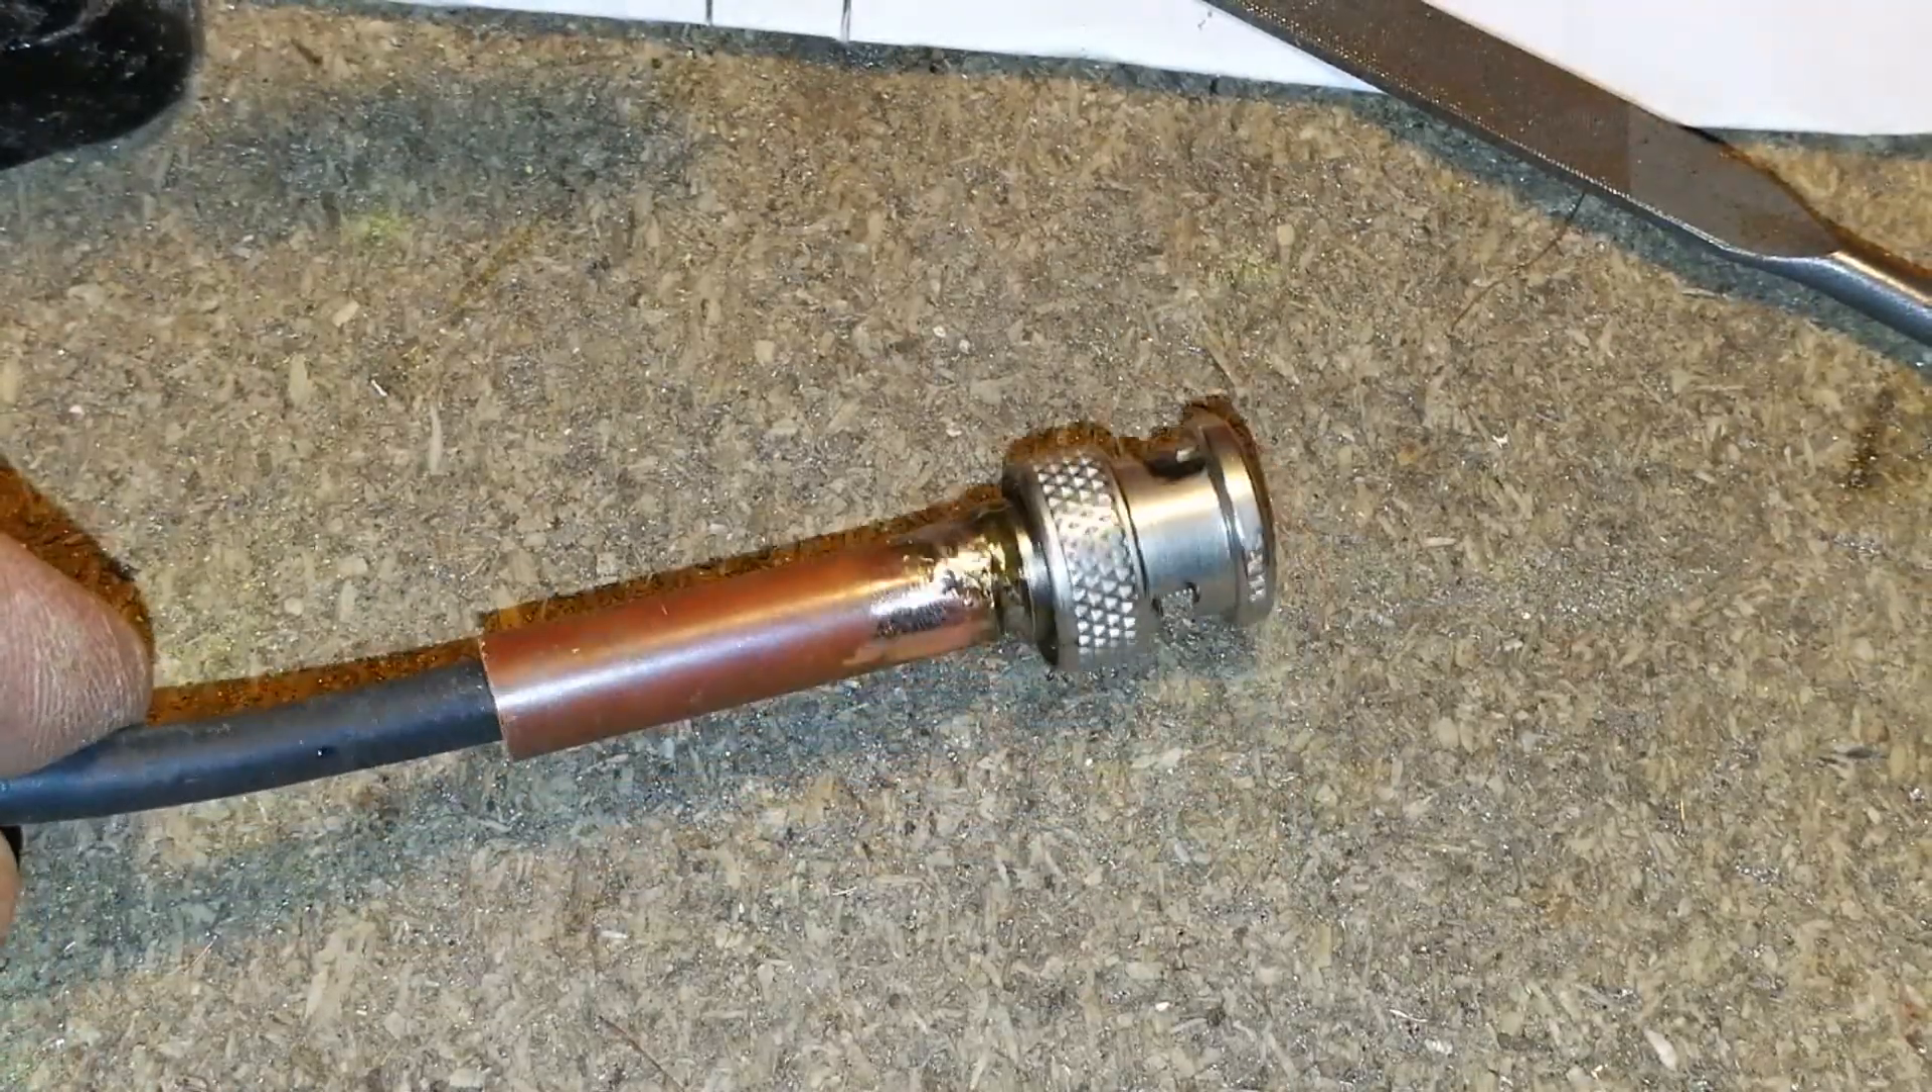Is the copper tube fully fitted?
Yes.